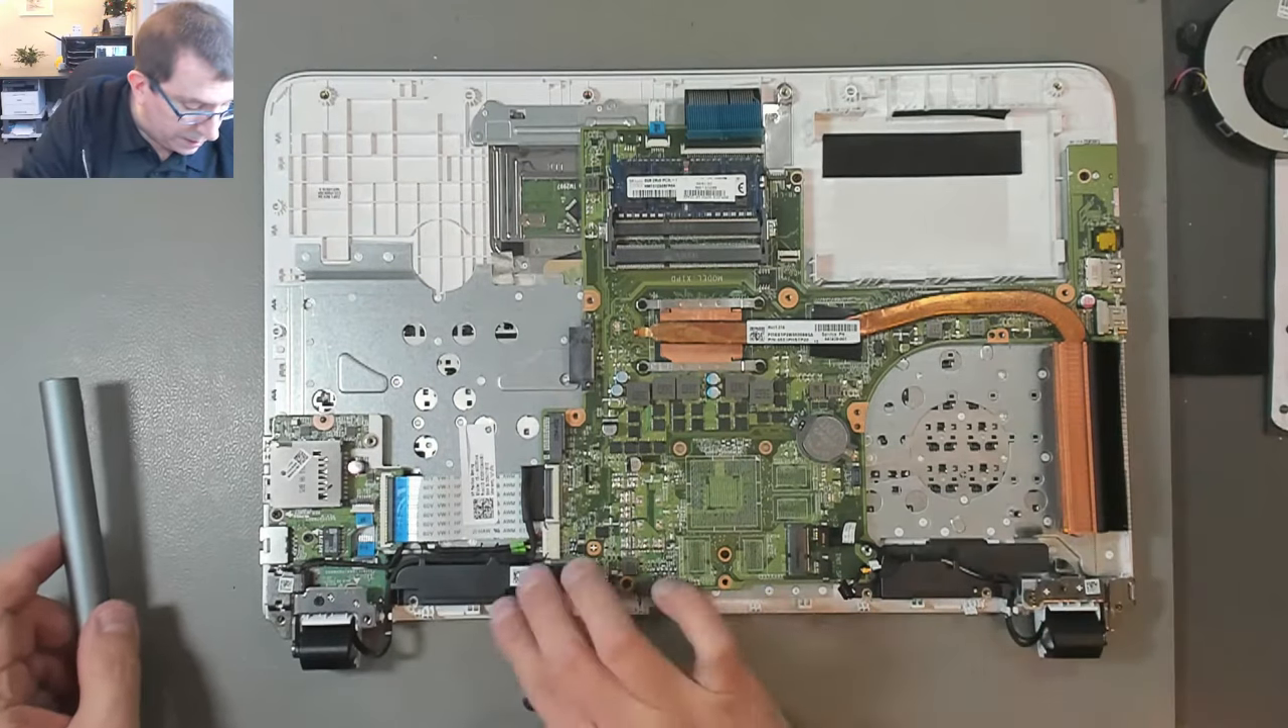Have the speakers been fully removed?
No.